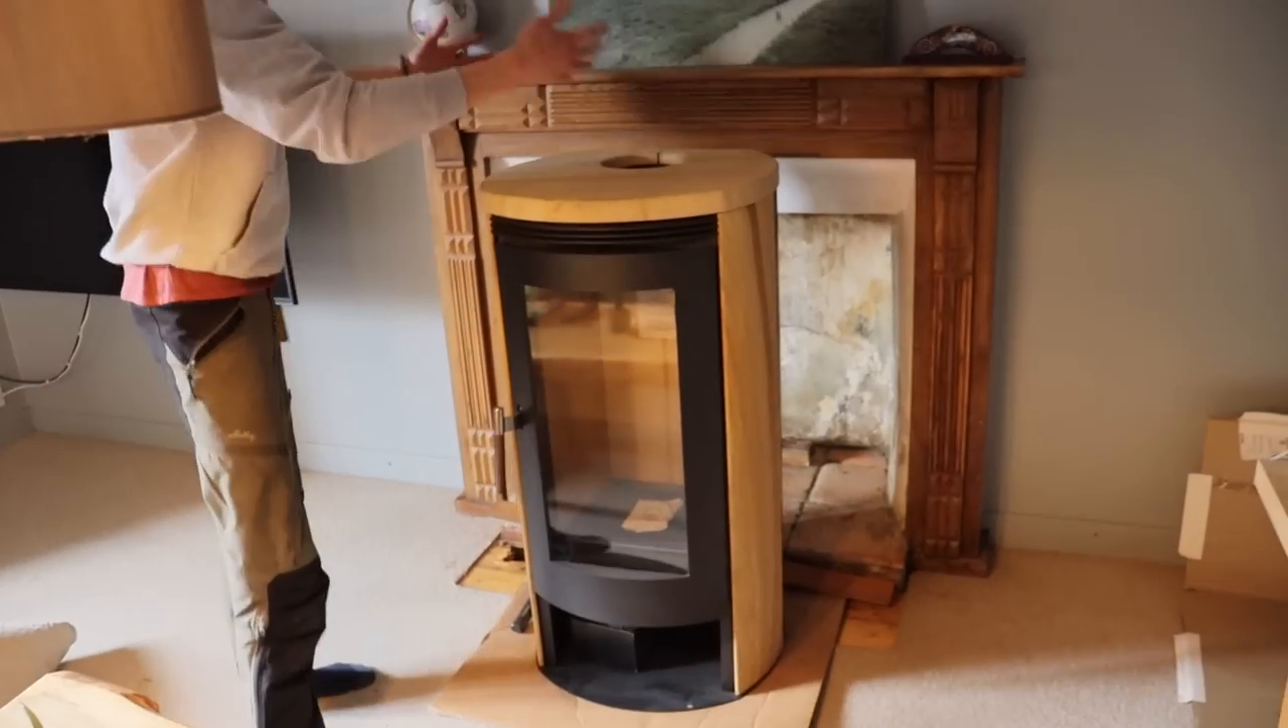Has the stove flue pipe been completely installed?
No.